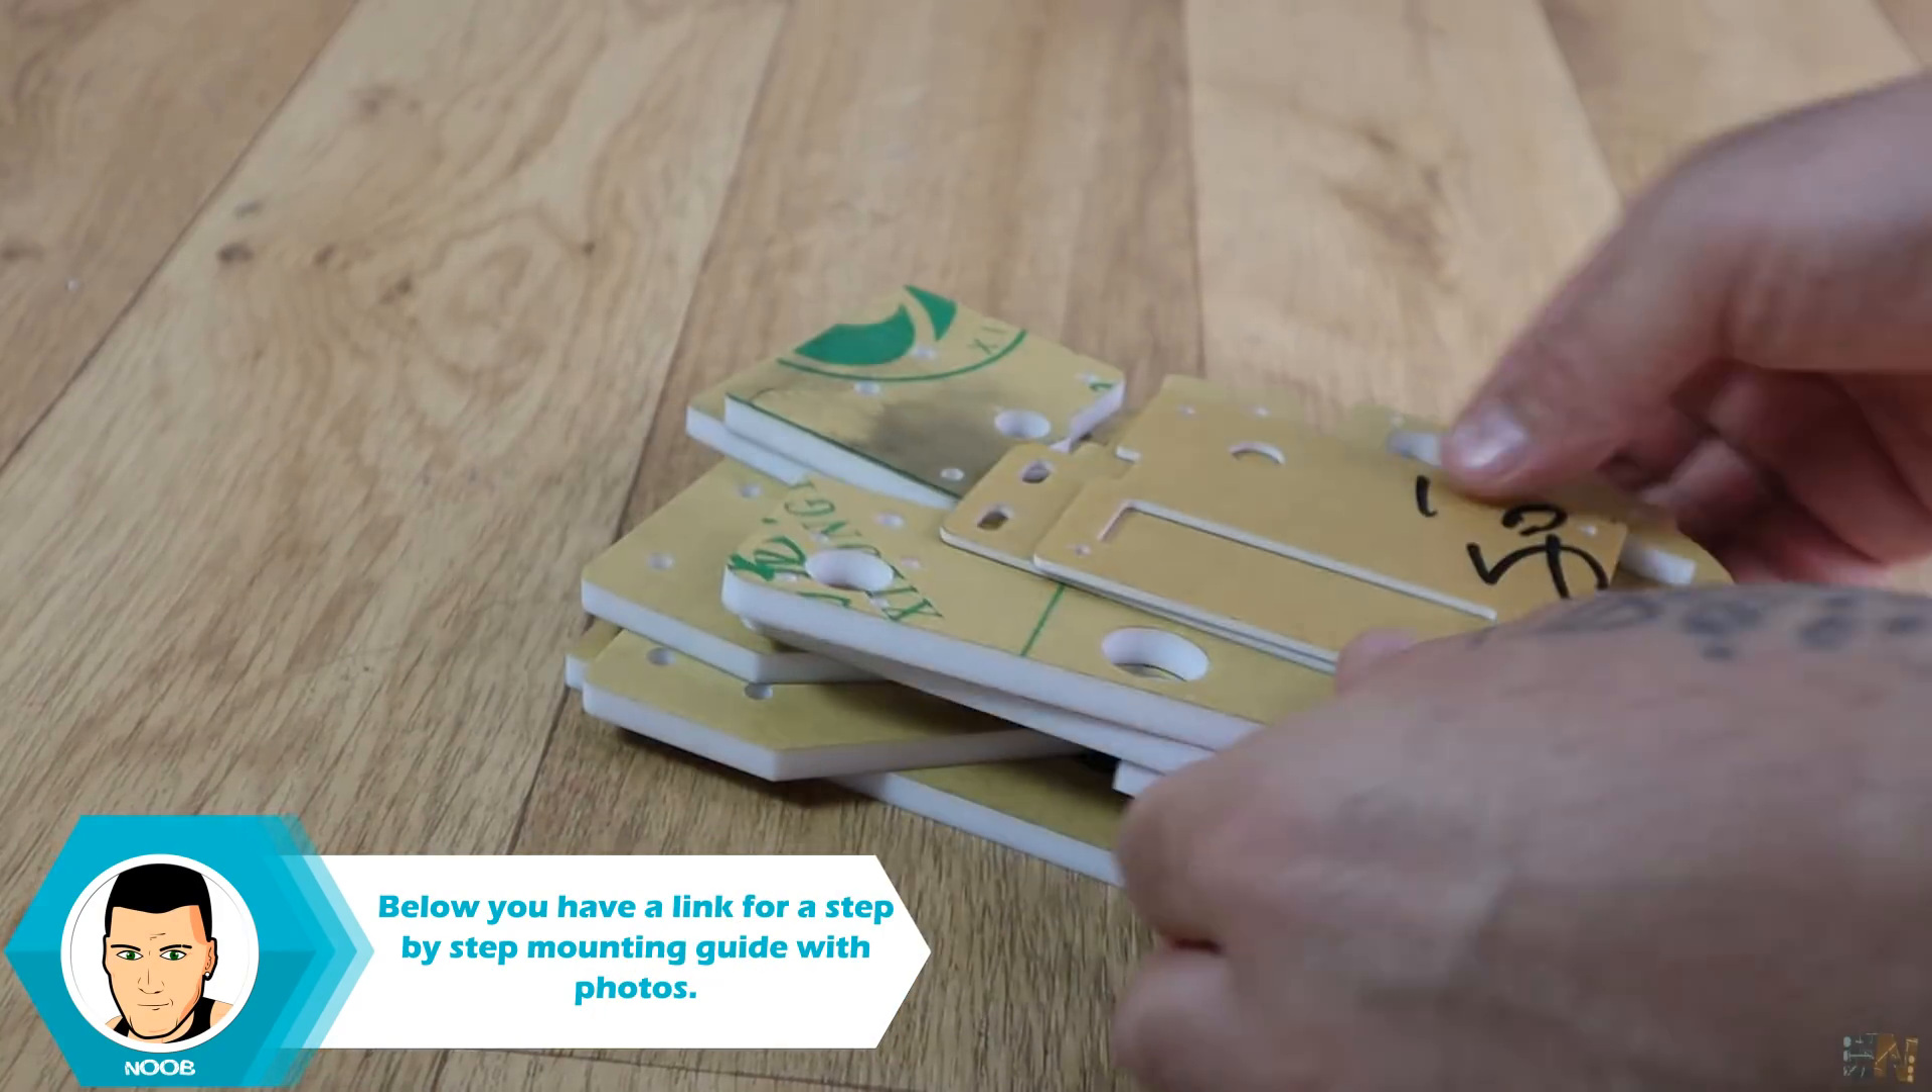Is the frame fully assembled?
No.